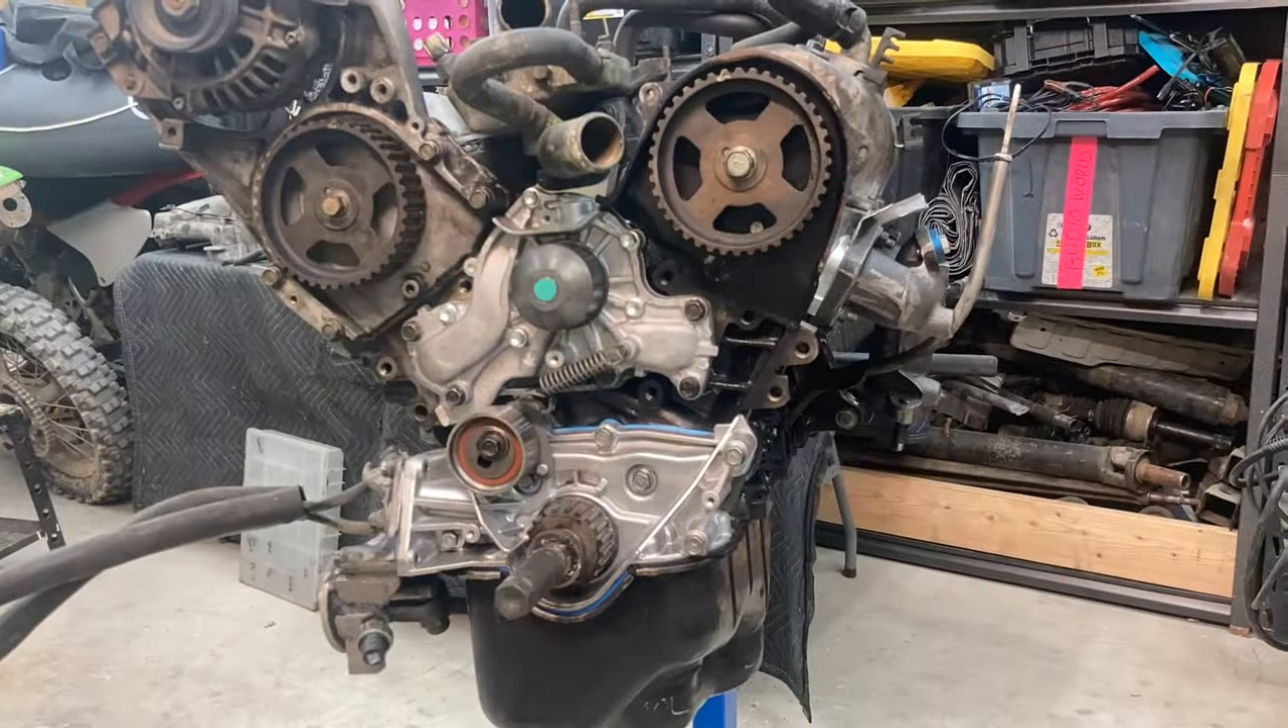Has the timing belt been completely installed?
No.